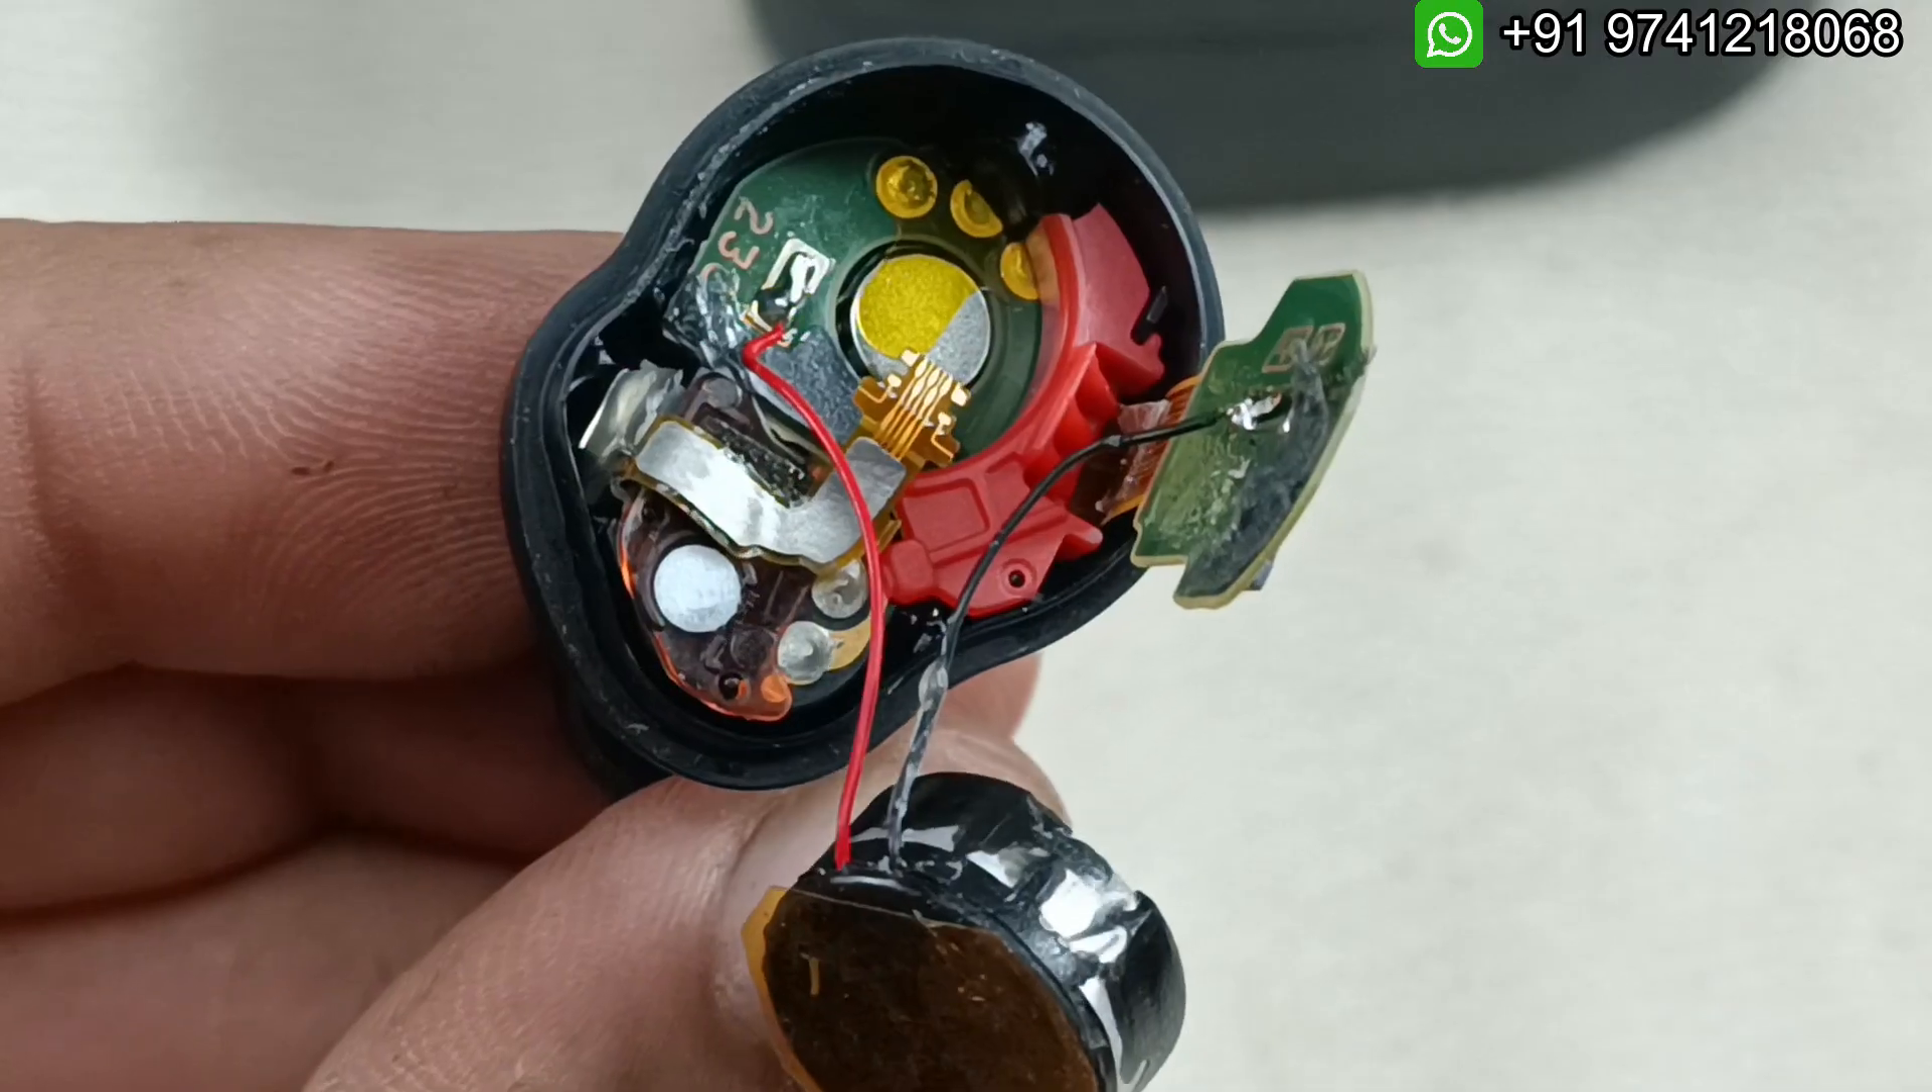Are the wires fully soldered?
Yes.